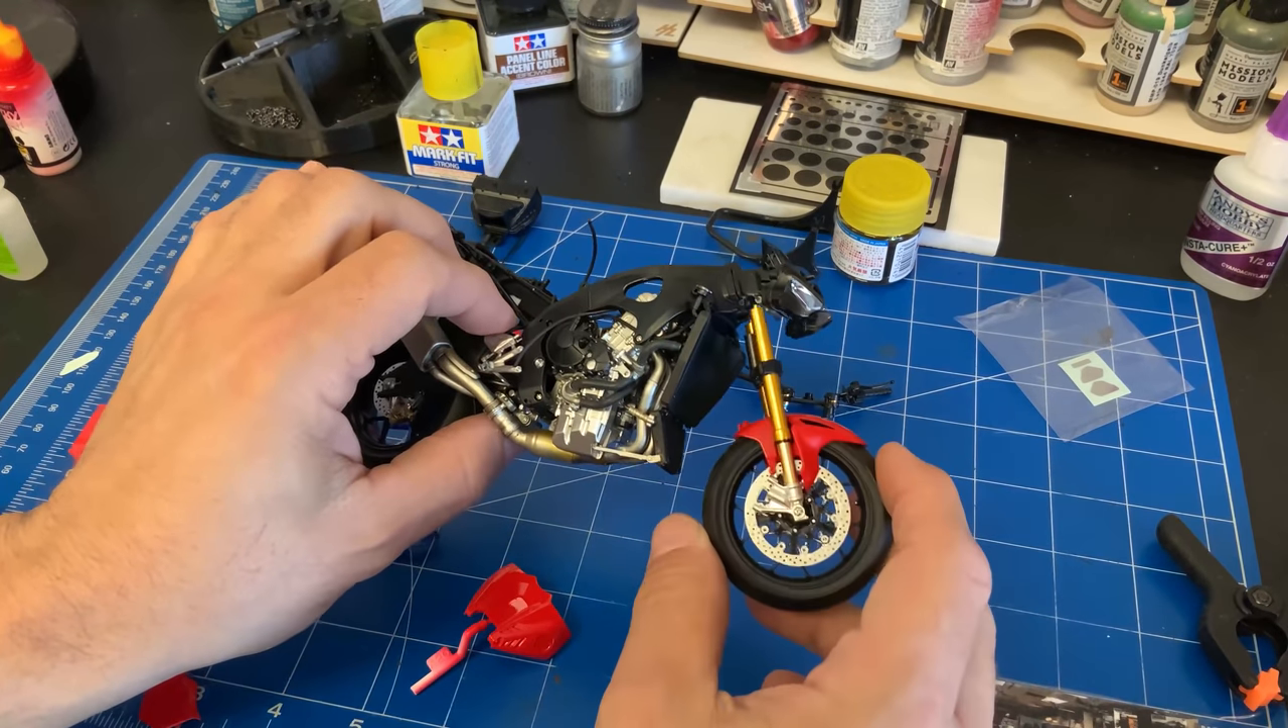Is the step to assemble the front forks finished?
Yes.